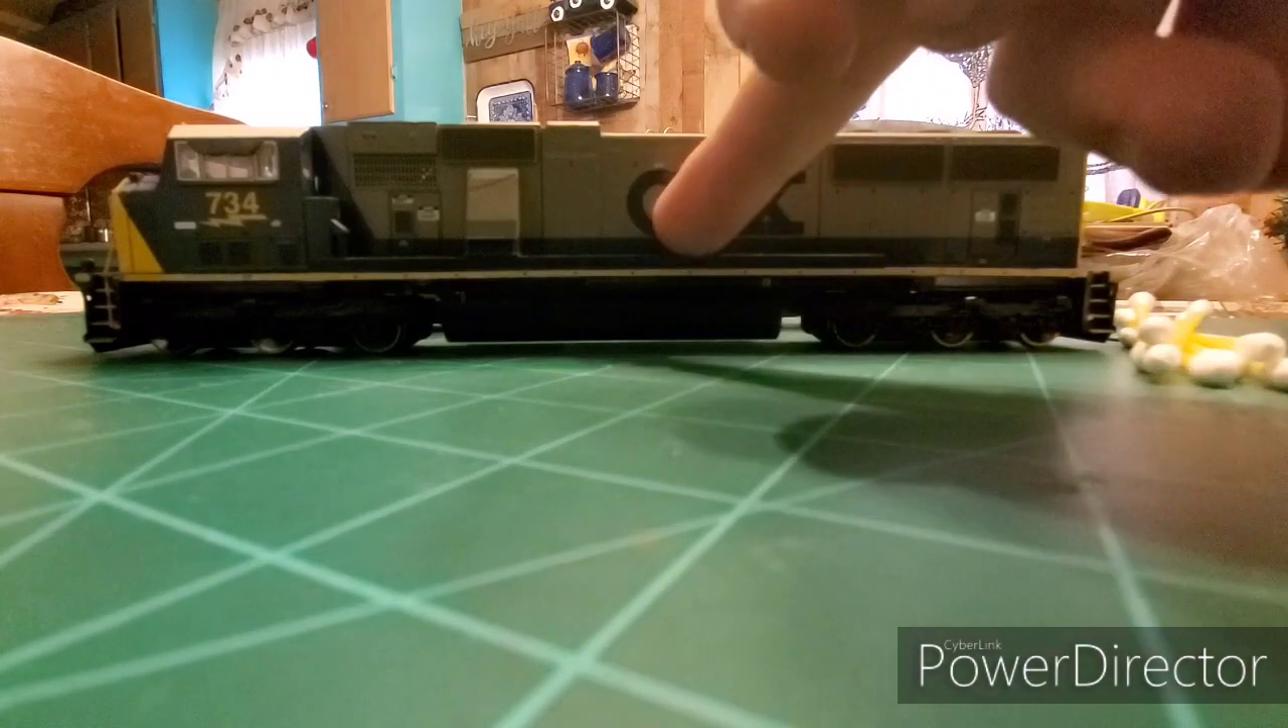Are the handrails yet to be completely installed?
Yes.